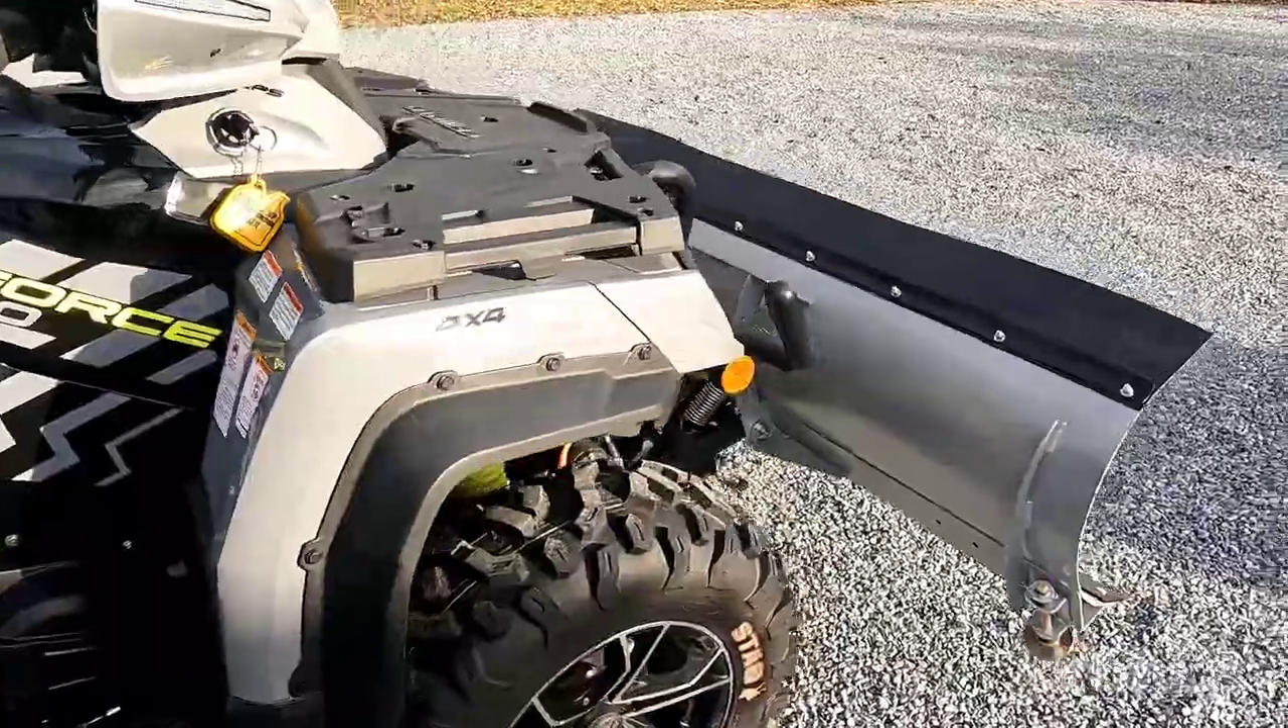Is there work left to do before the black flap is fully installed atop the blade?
No.